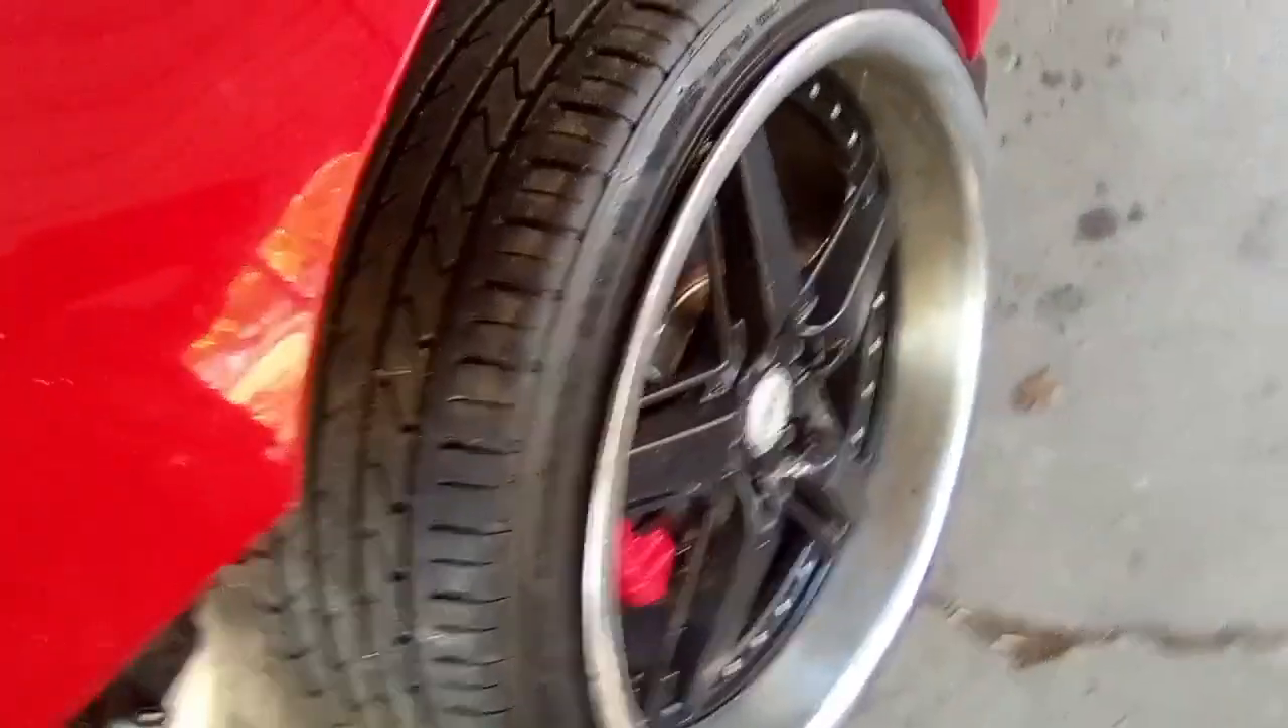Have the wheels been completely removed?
No.